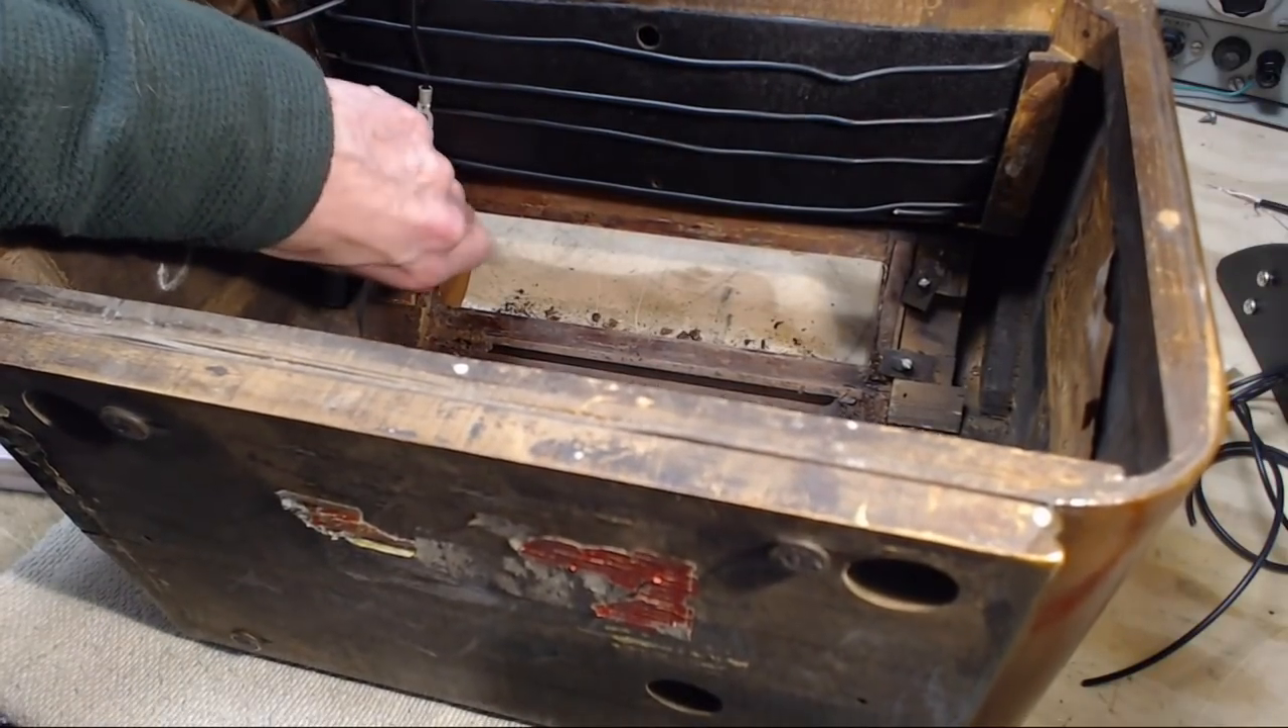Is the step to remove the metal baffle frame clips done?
No.